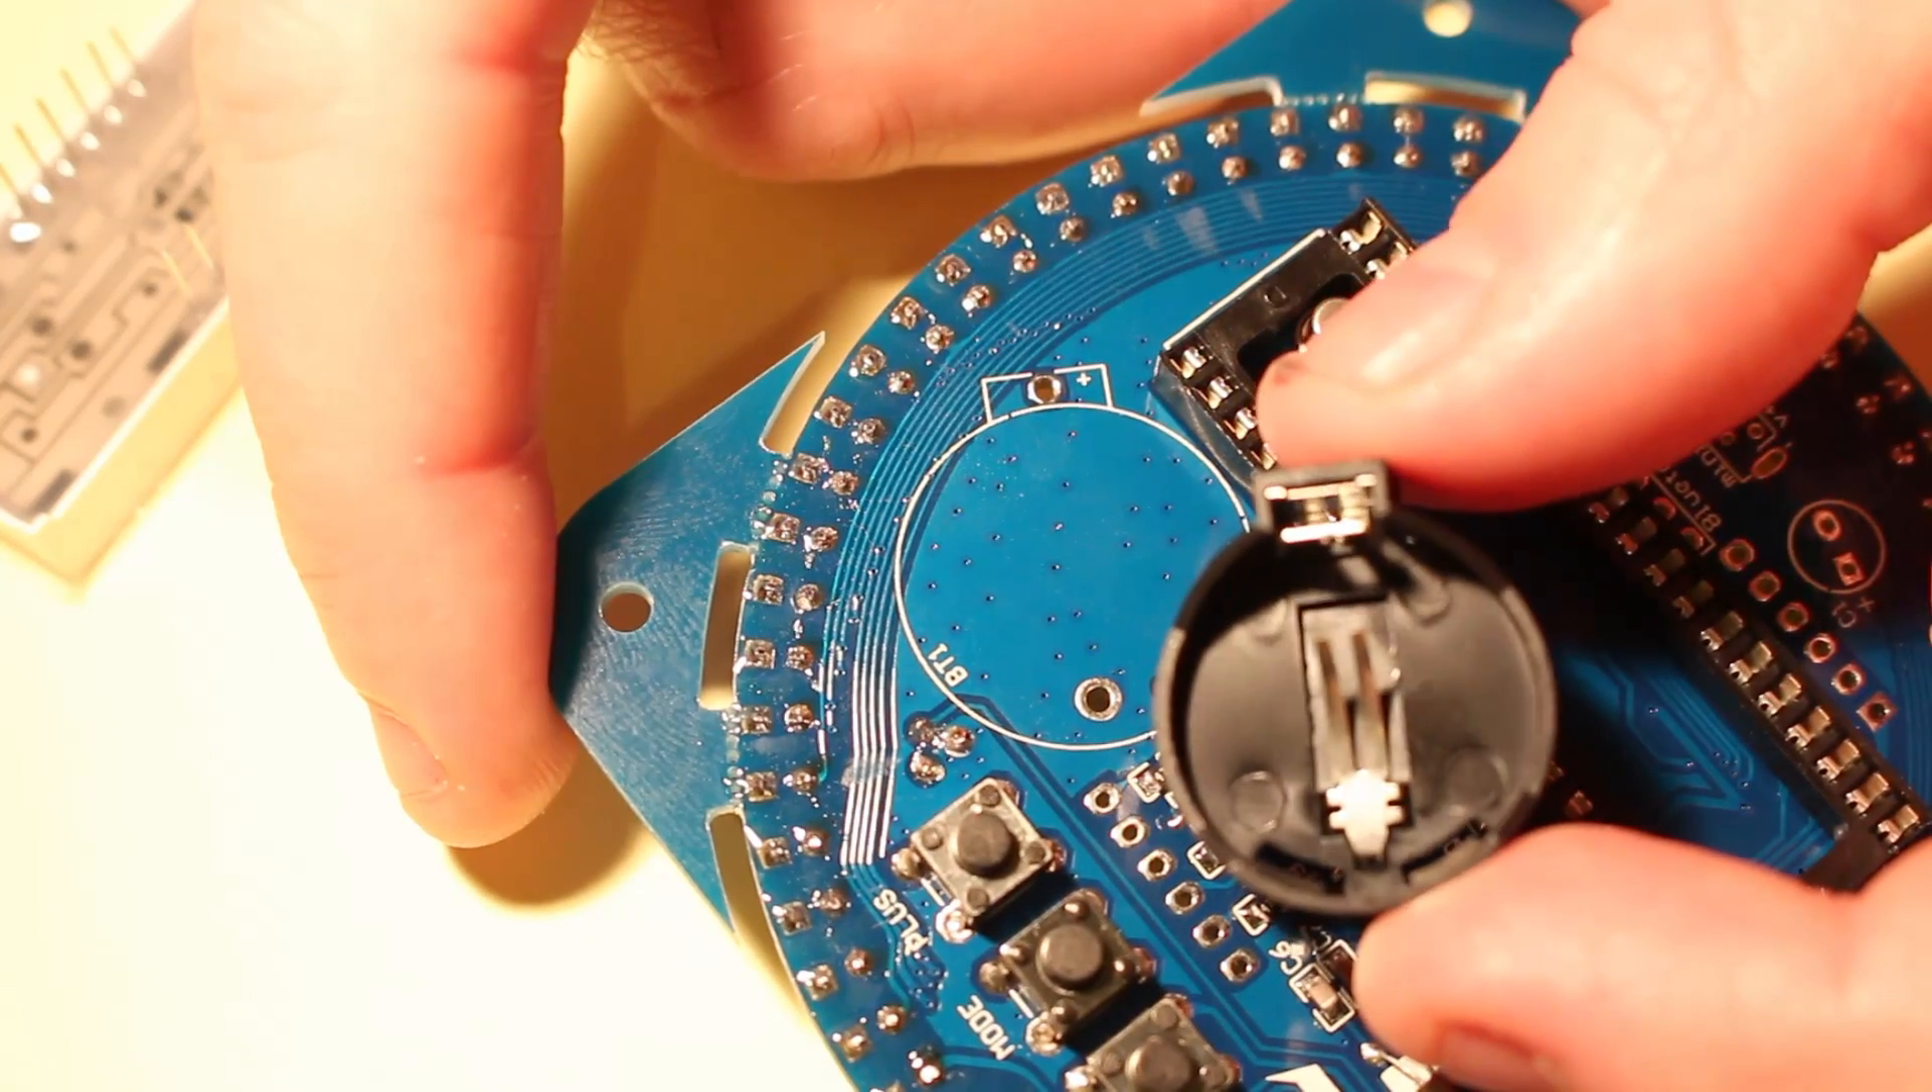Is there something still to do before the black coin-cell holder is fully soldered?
Yes.